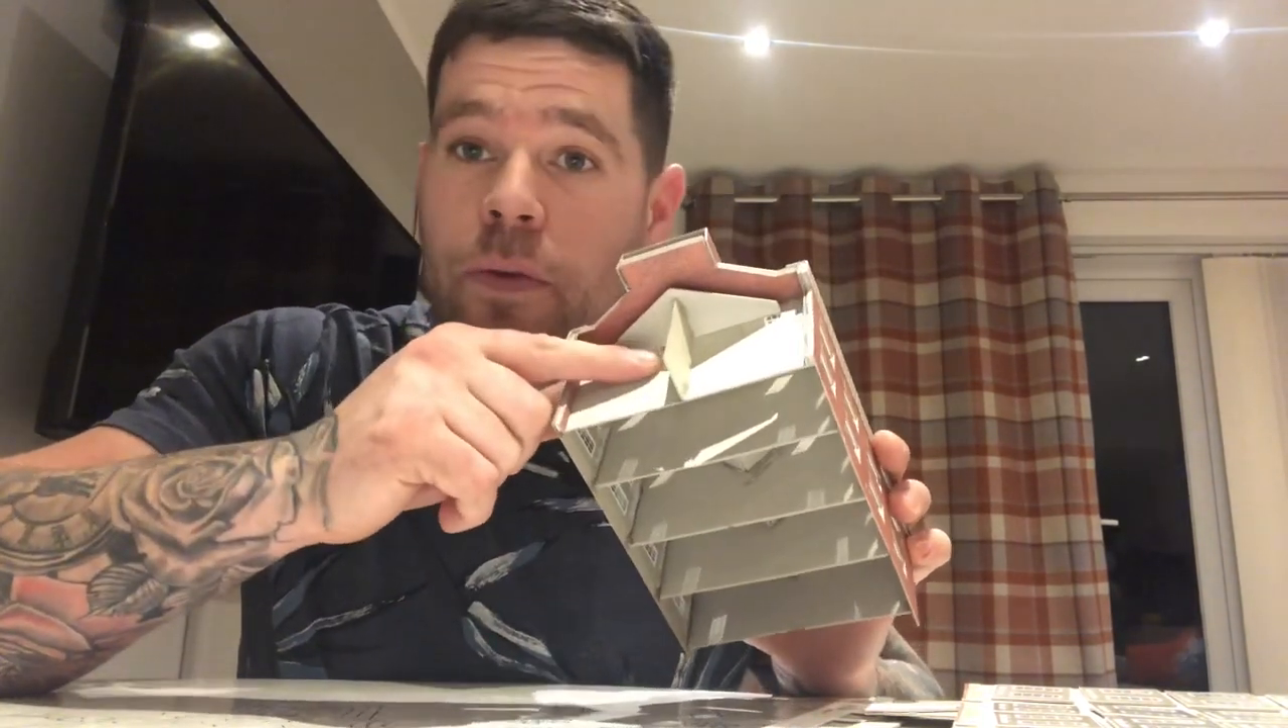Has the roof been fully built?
No.